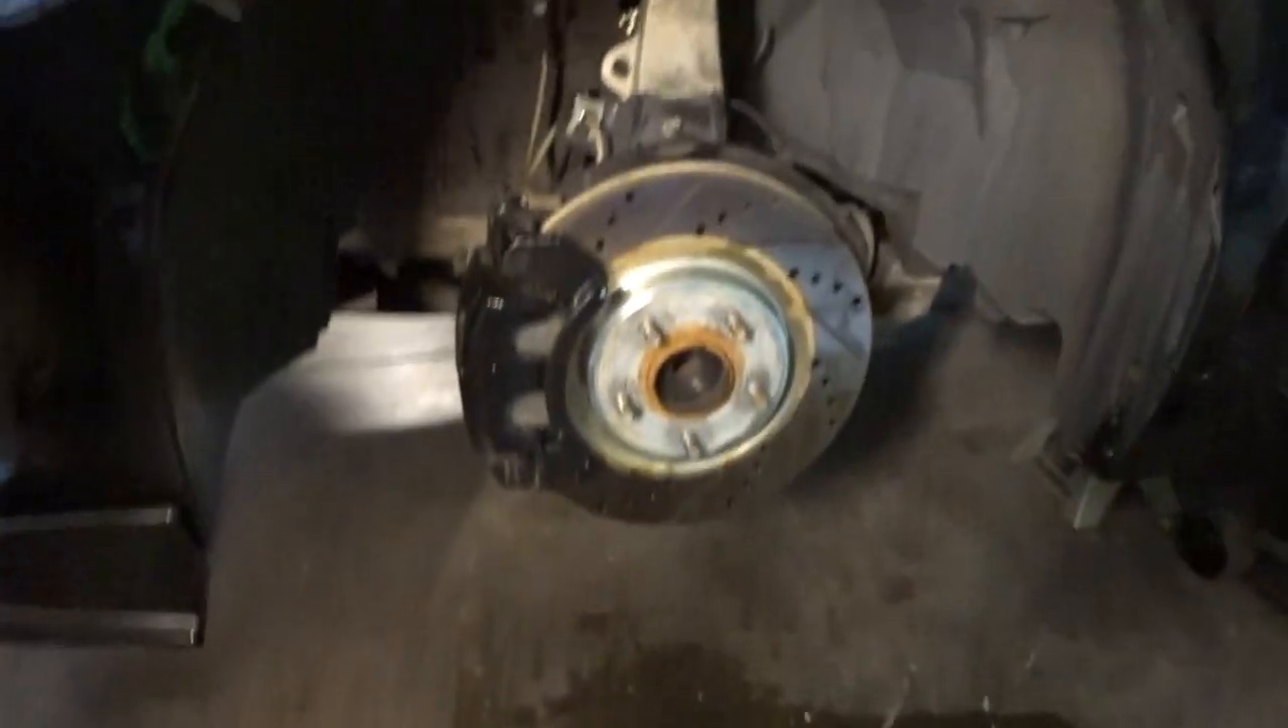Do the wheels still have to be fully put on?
Yes.